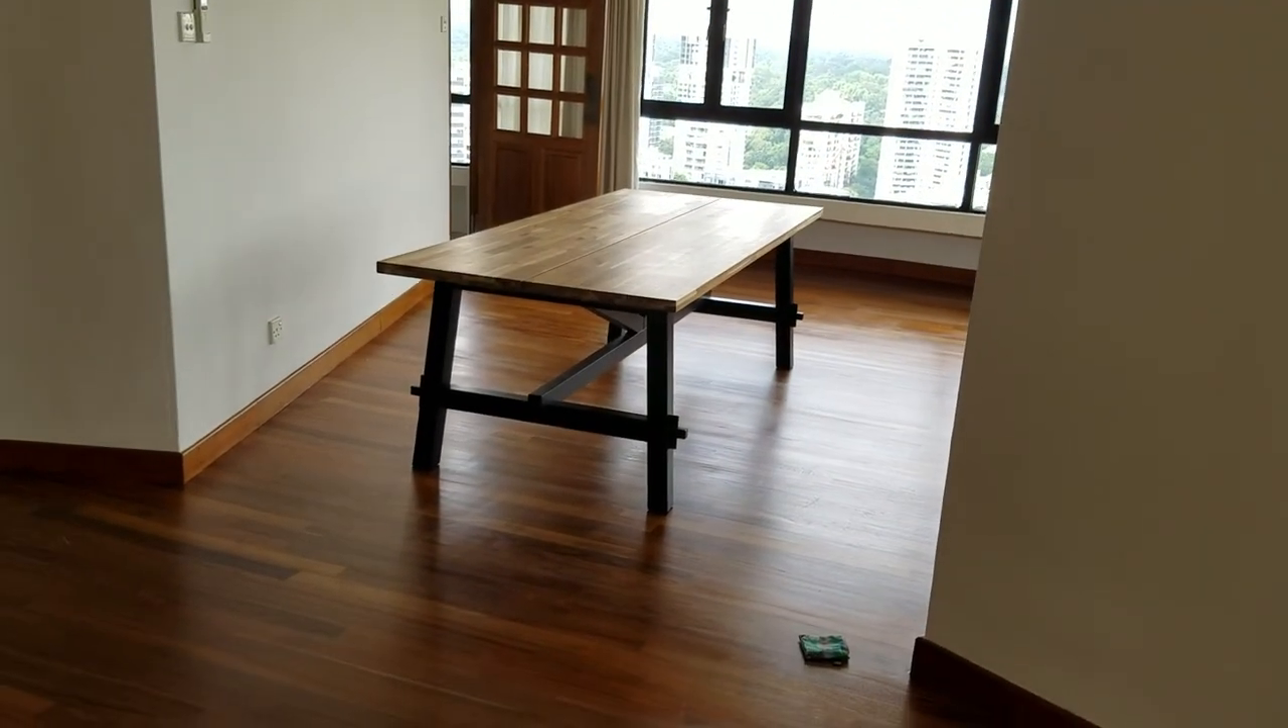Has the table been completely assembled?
Yes.